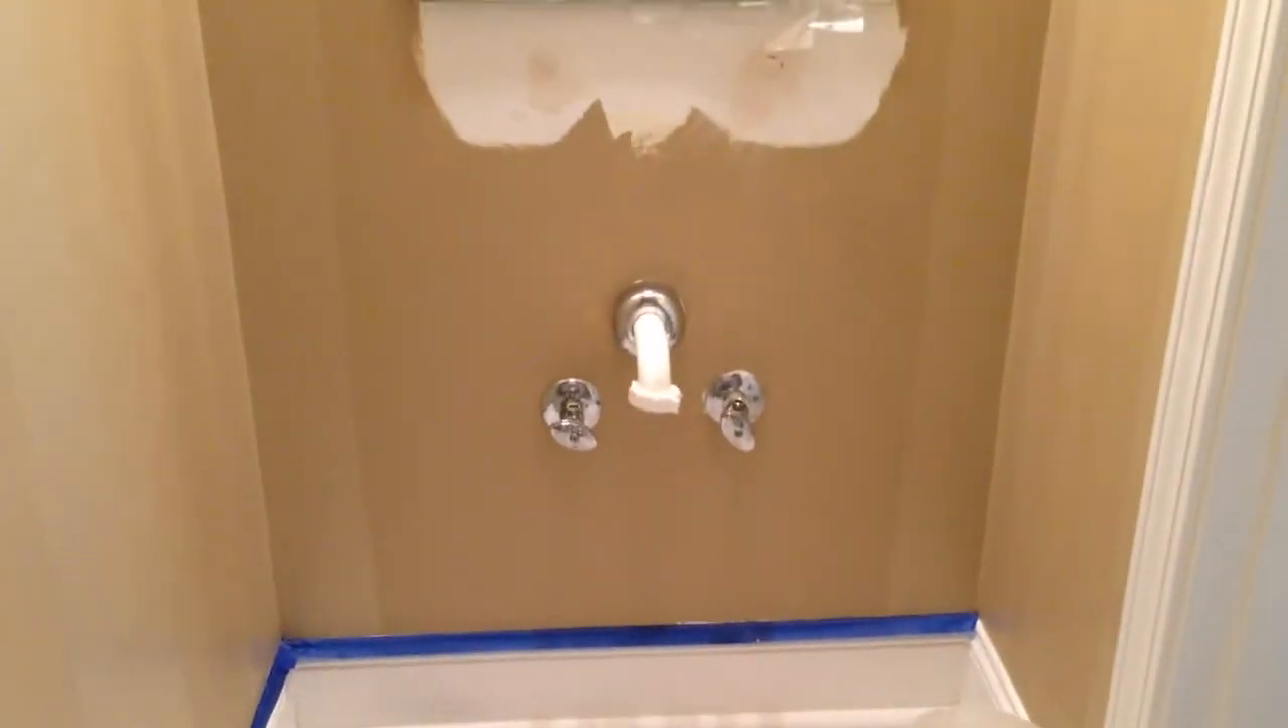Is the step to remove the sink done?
Yes.